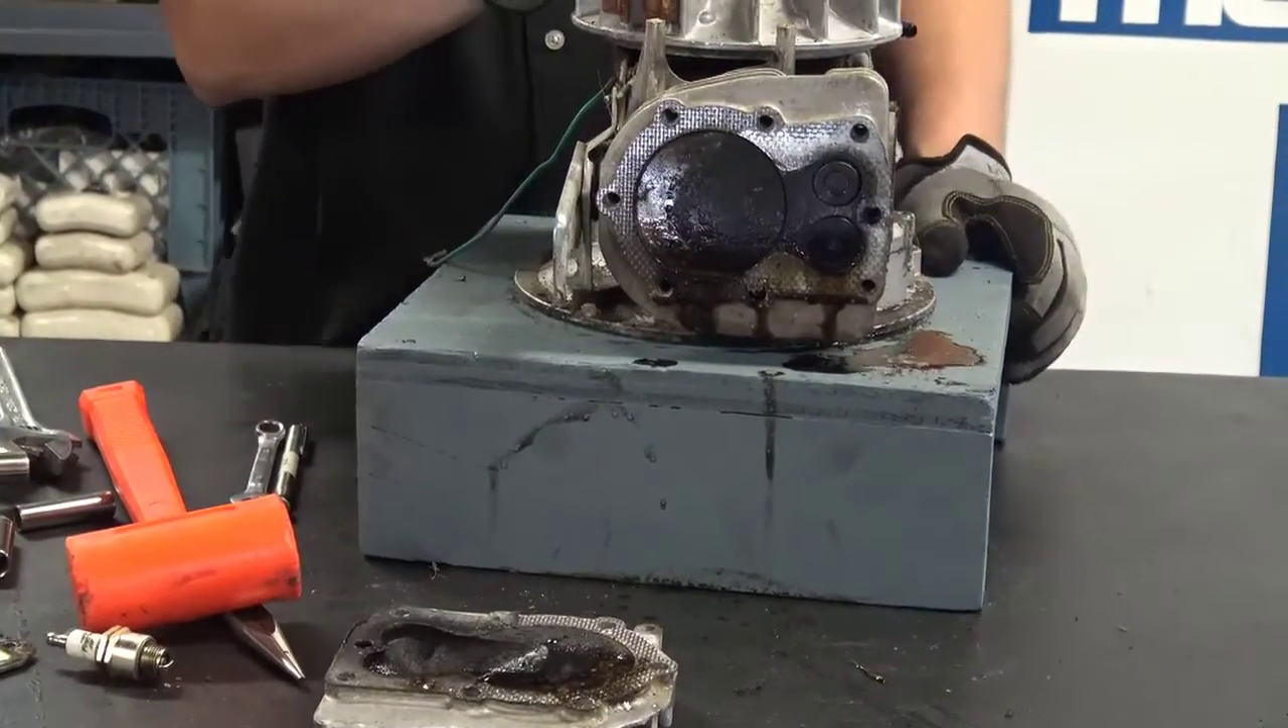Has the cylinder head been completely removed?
Yes.